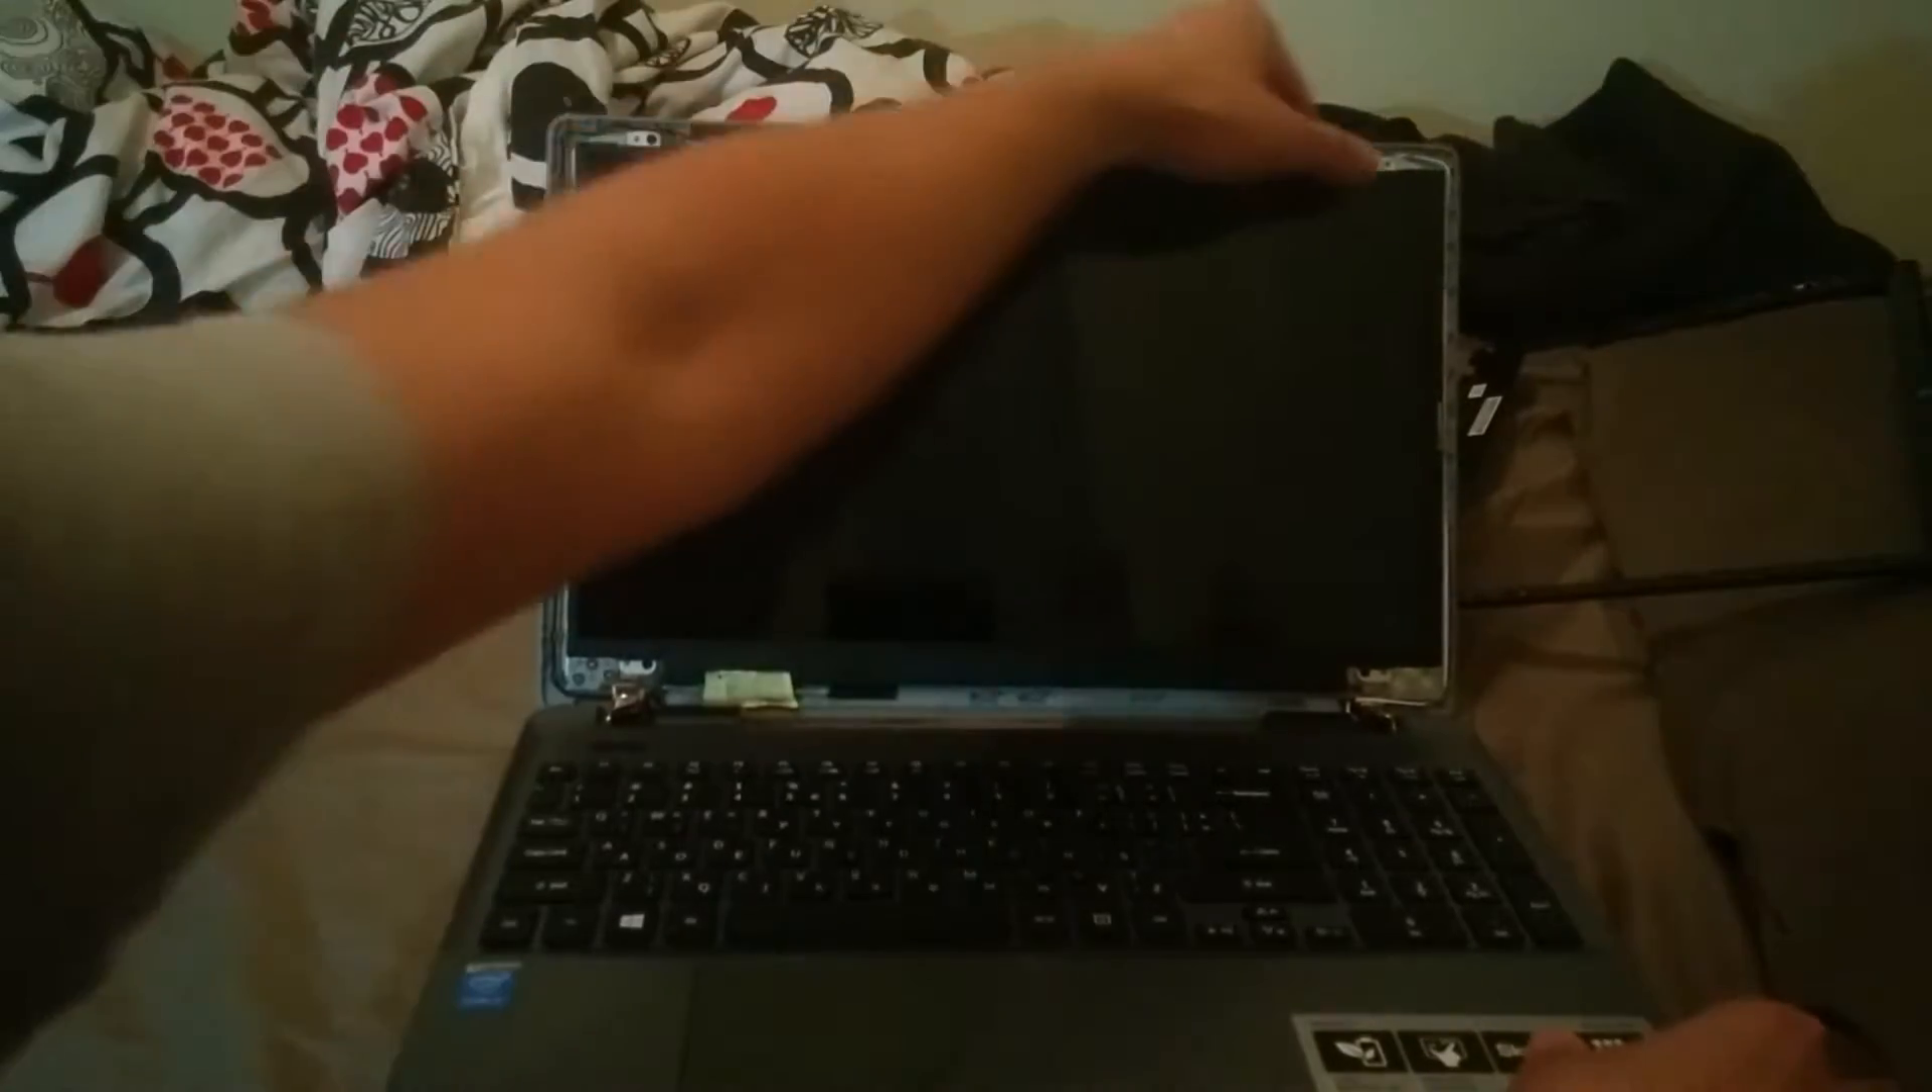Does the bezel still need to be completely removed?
No.